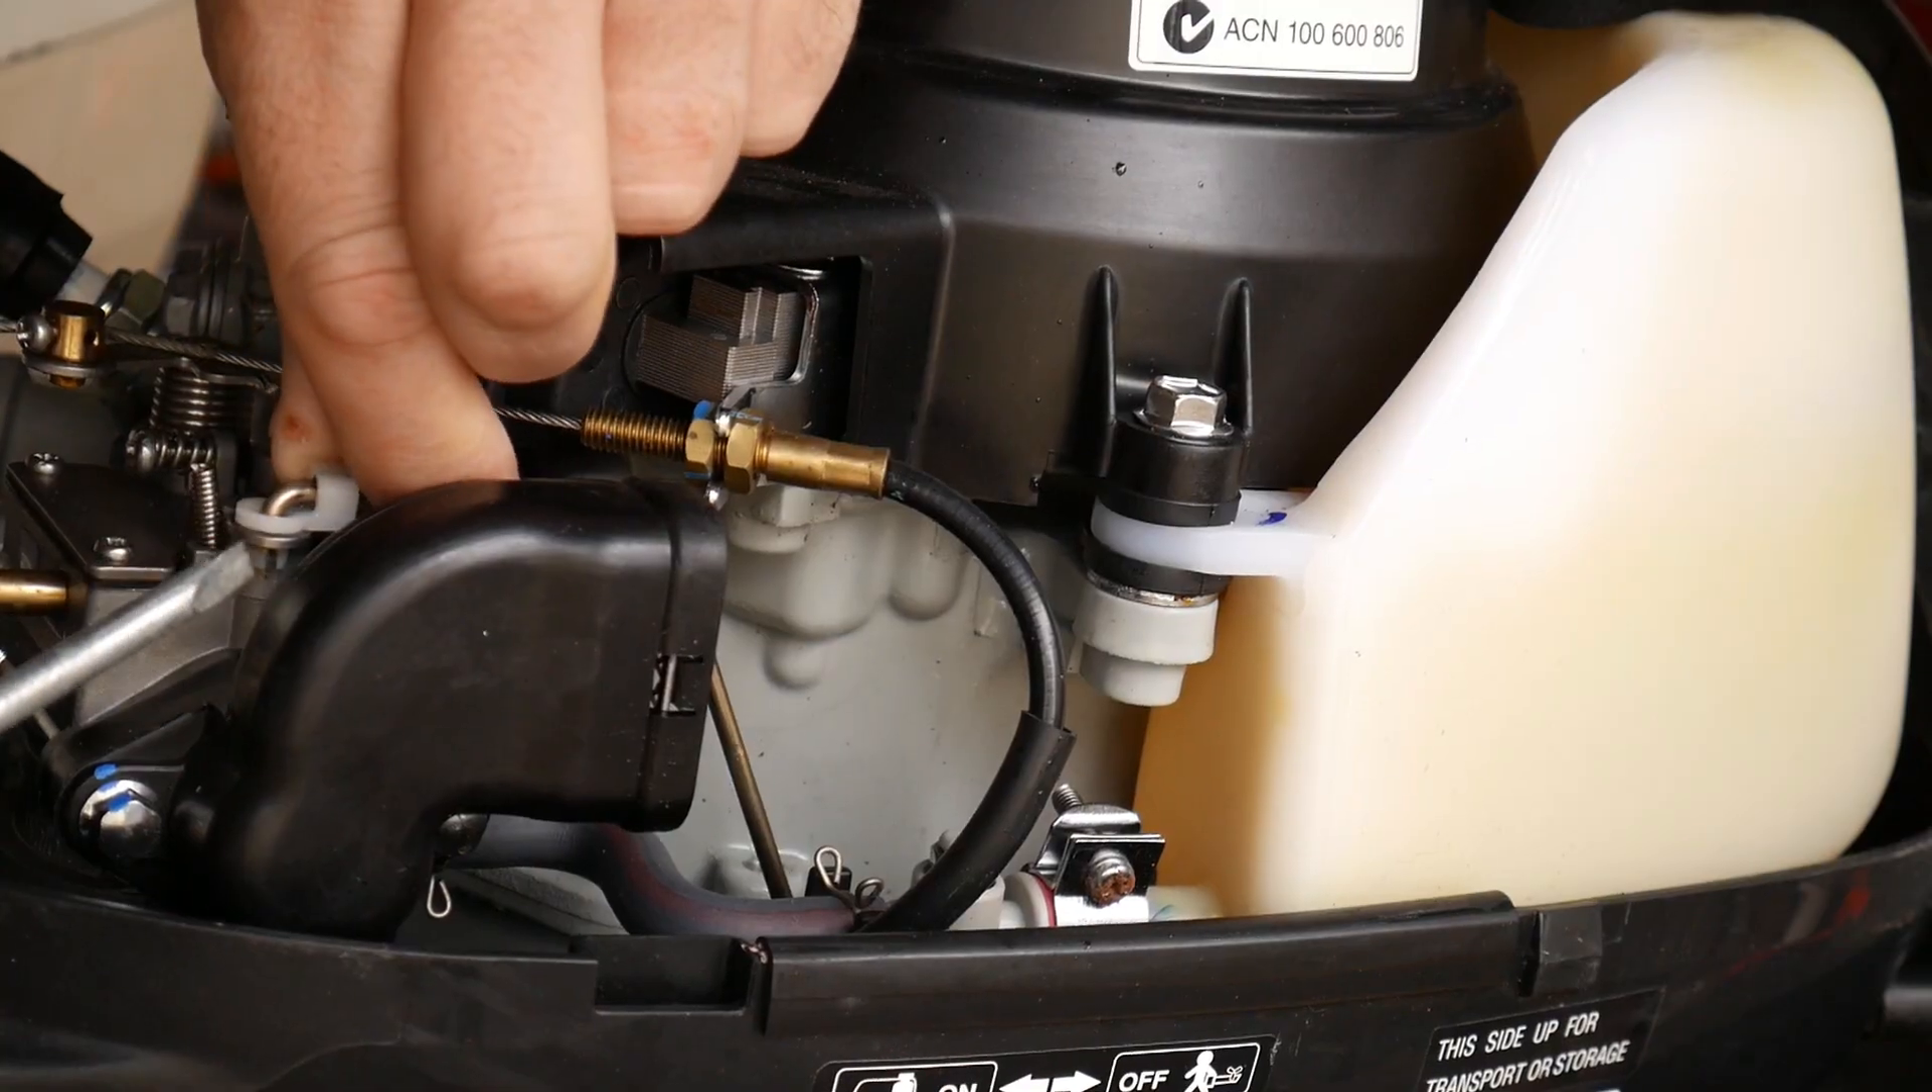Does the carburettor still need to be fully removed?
Yes.